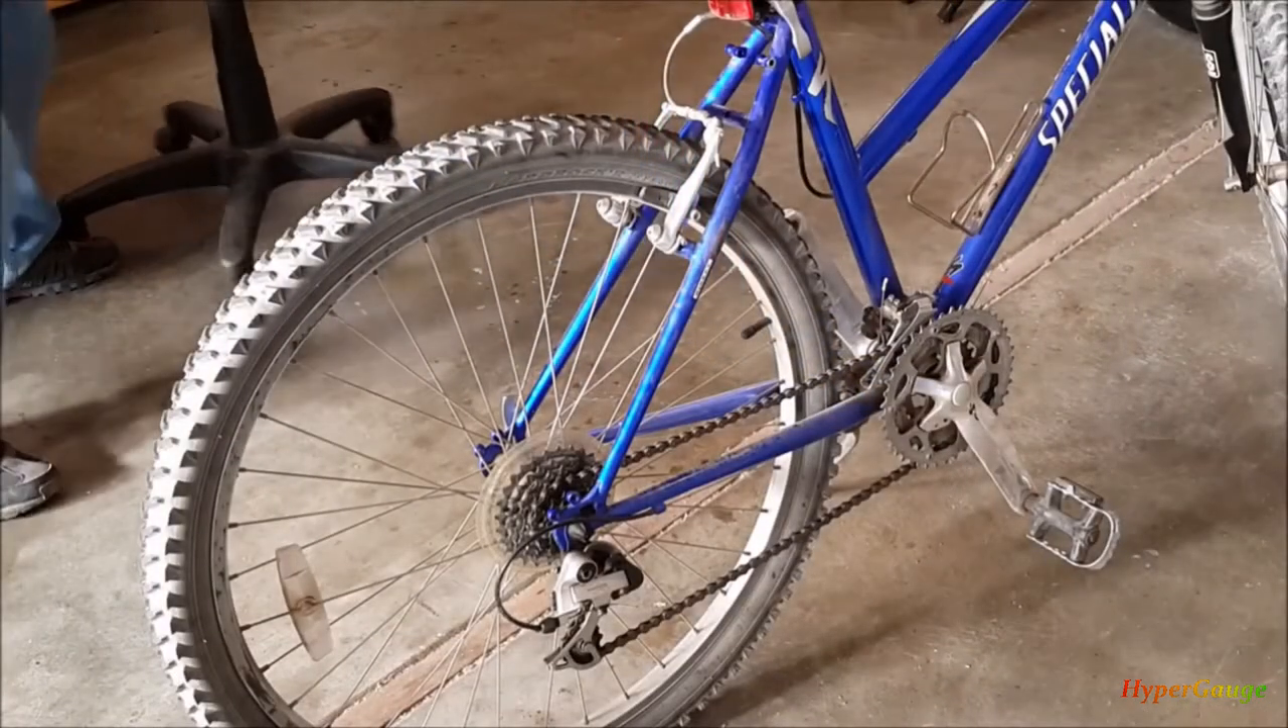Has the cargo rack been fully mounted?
No.